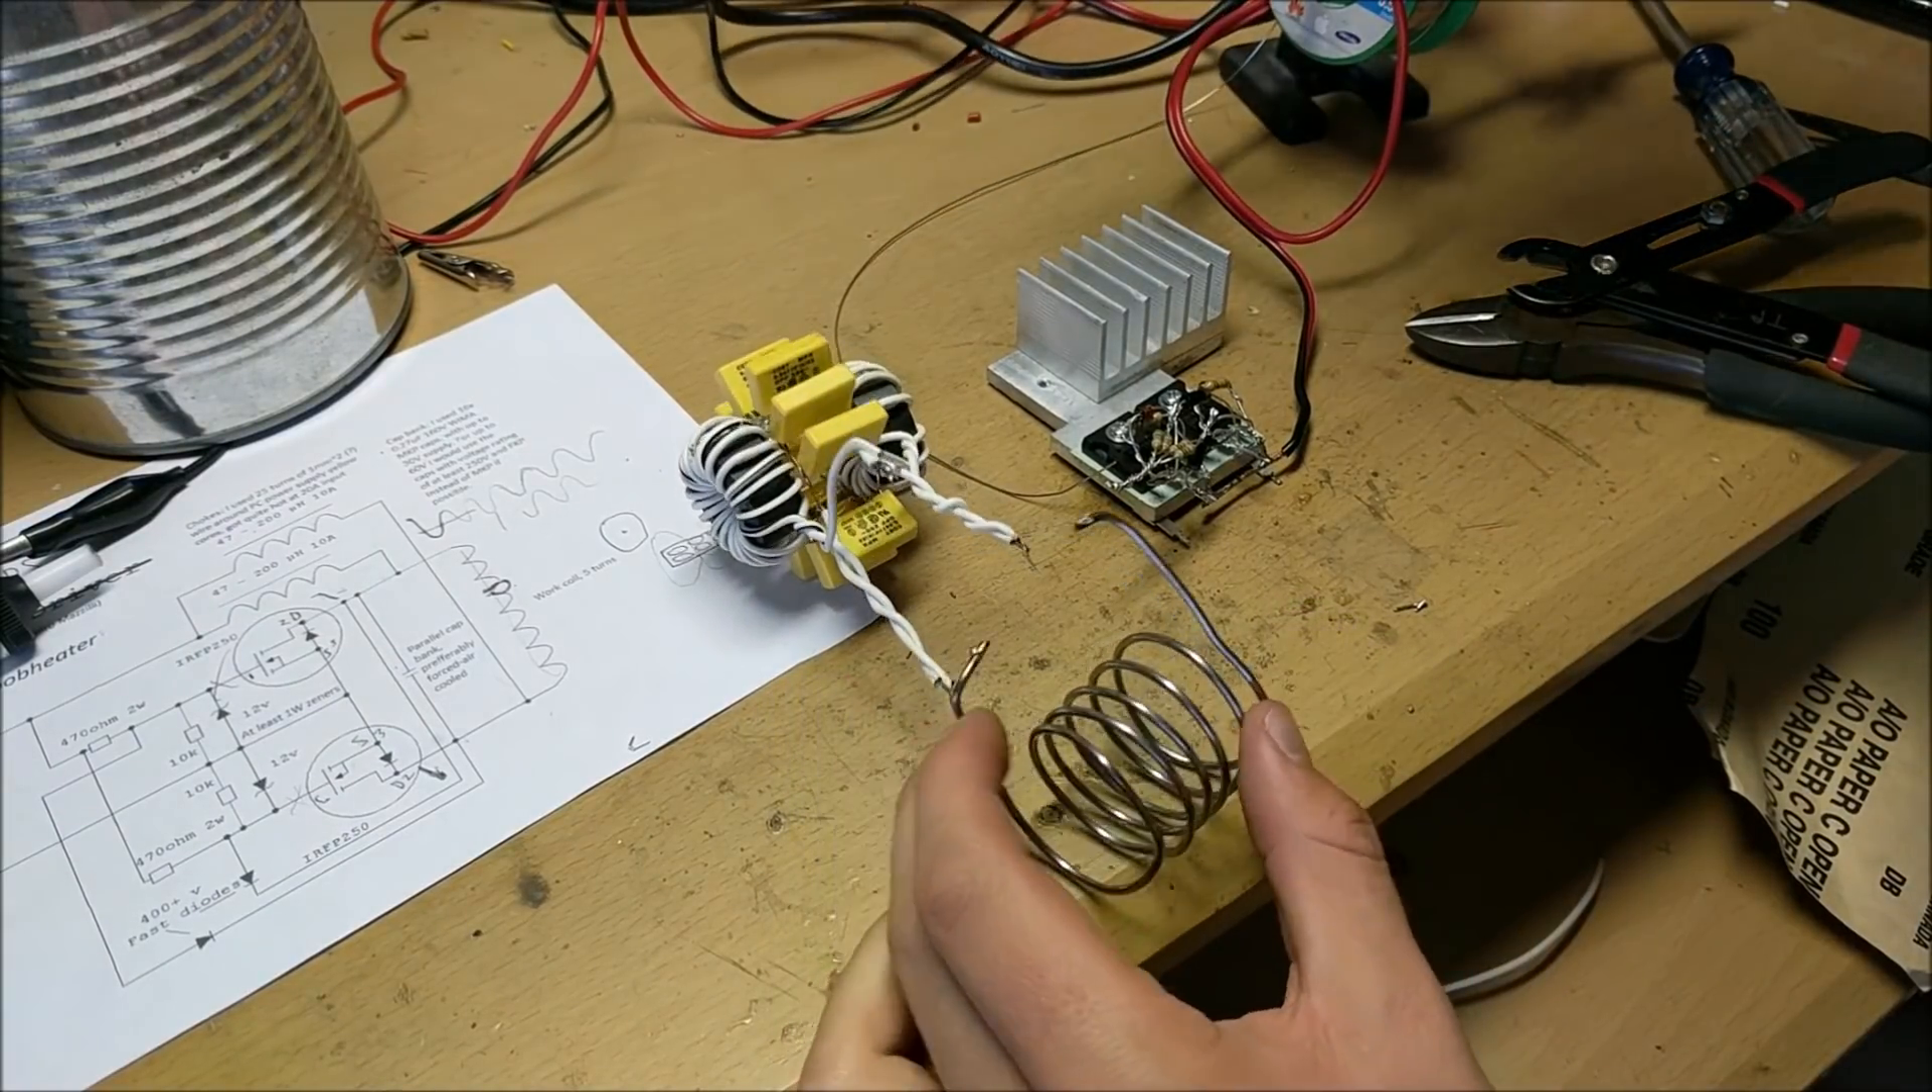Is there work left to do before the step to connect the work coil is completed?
Yes.